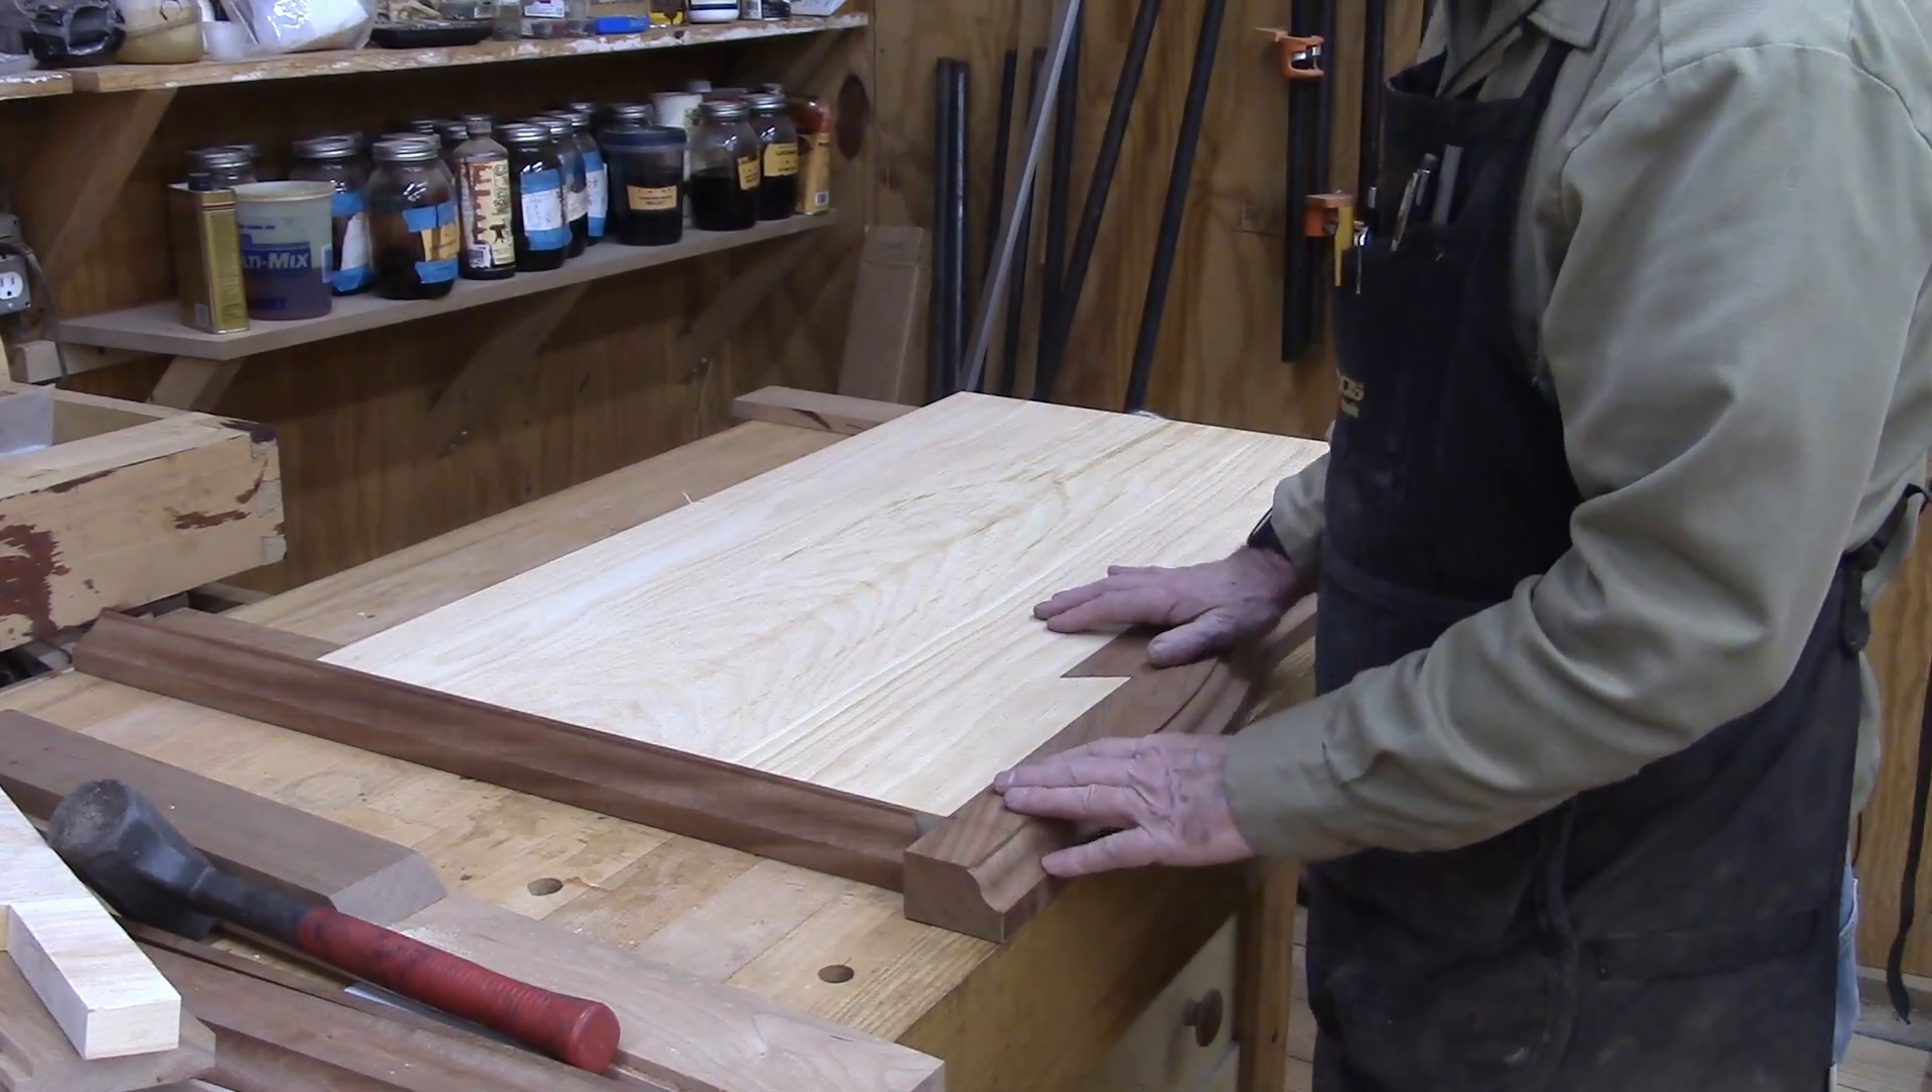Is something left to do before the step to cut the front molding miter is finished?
Yes.